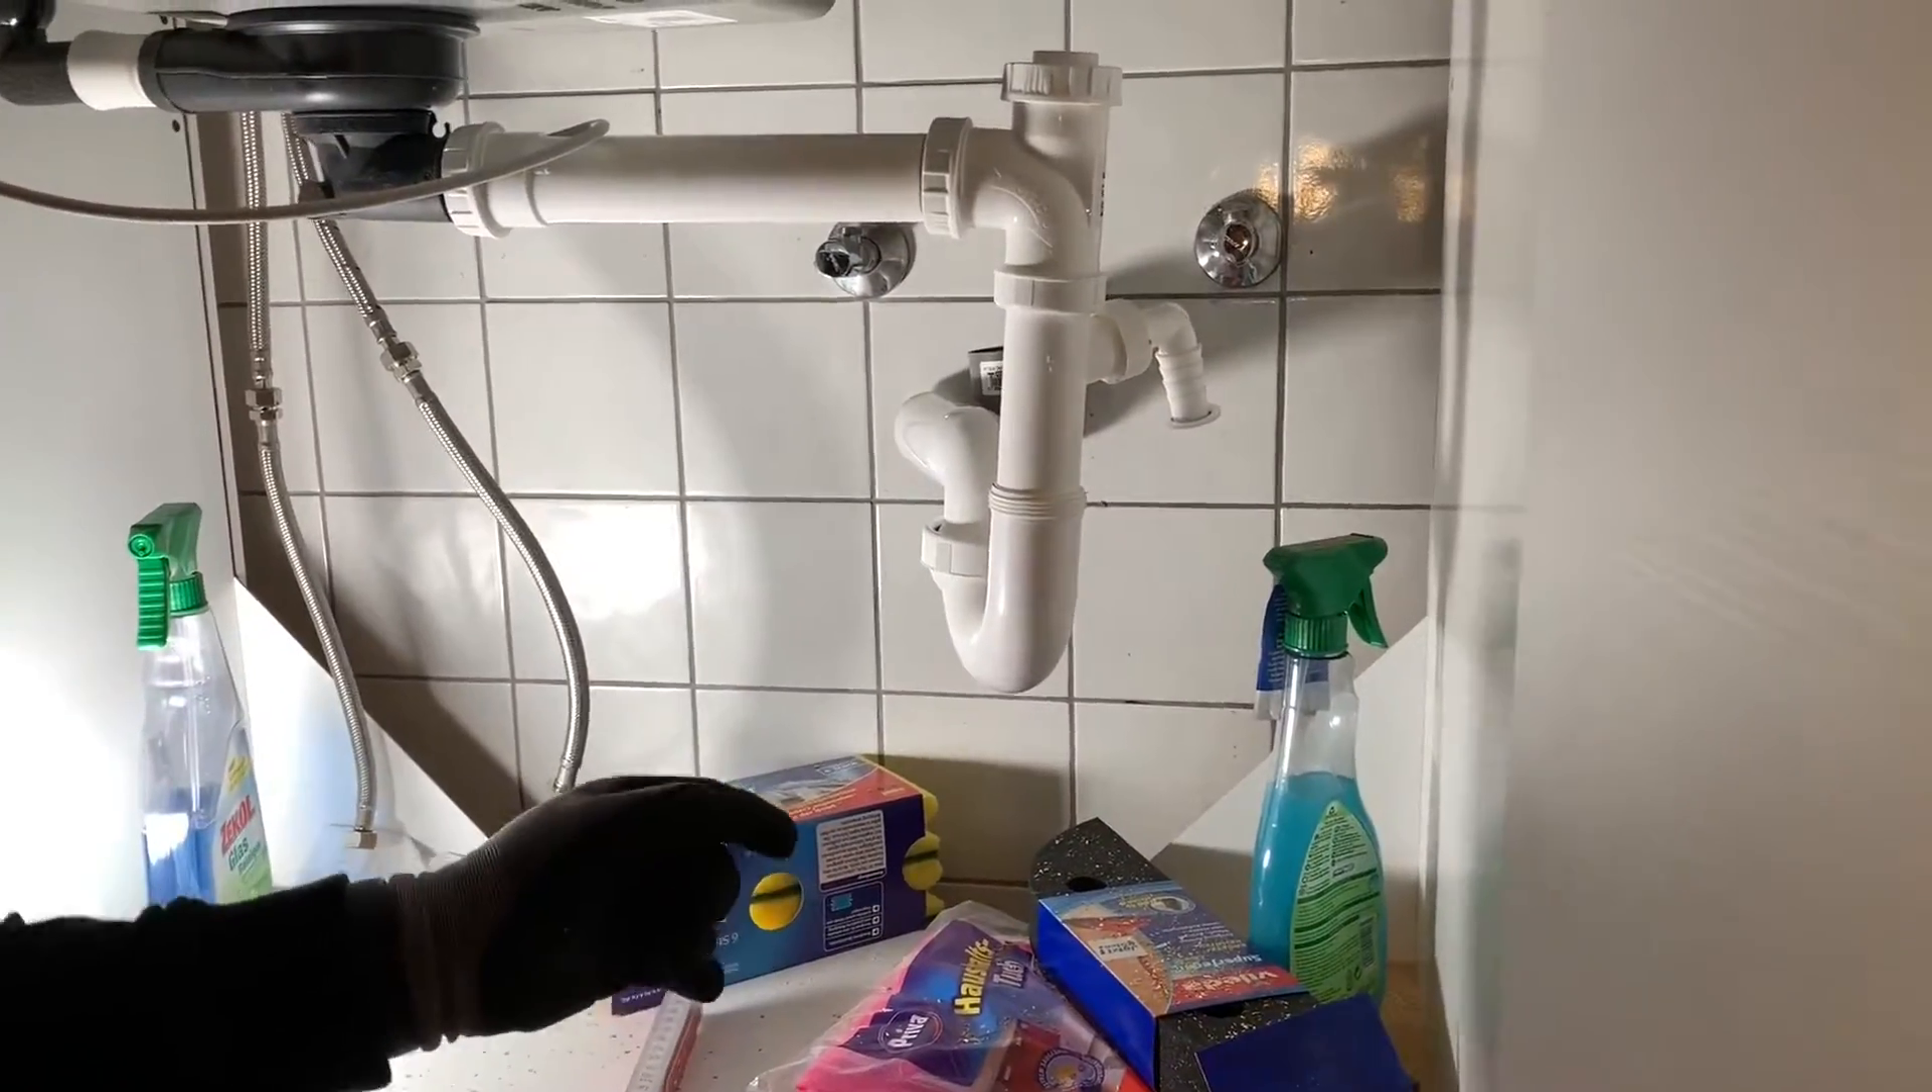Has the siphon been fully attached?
Yes.